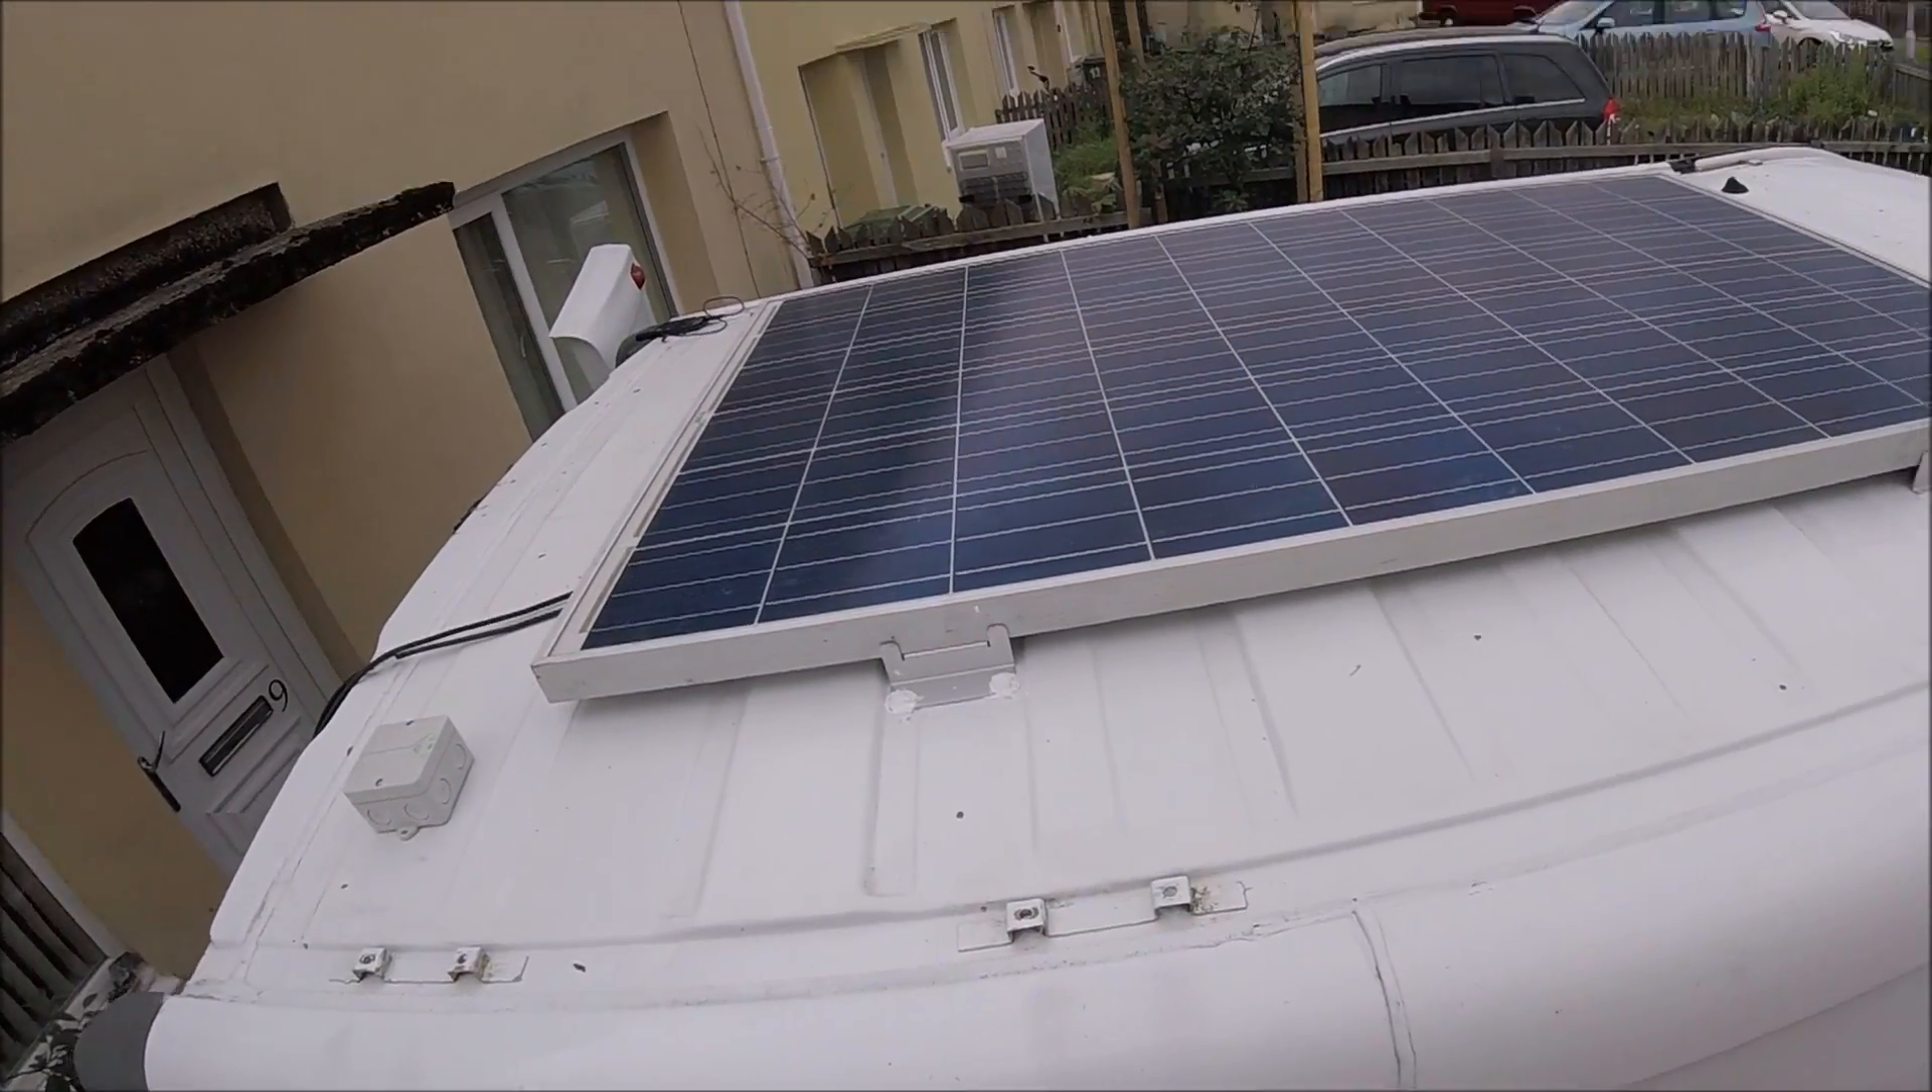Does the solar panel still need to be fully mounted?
No.